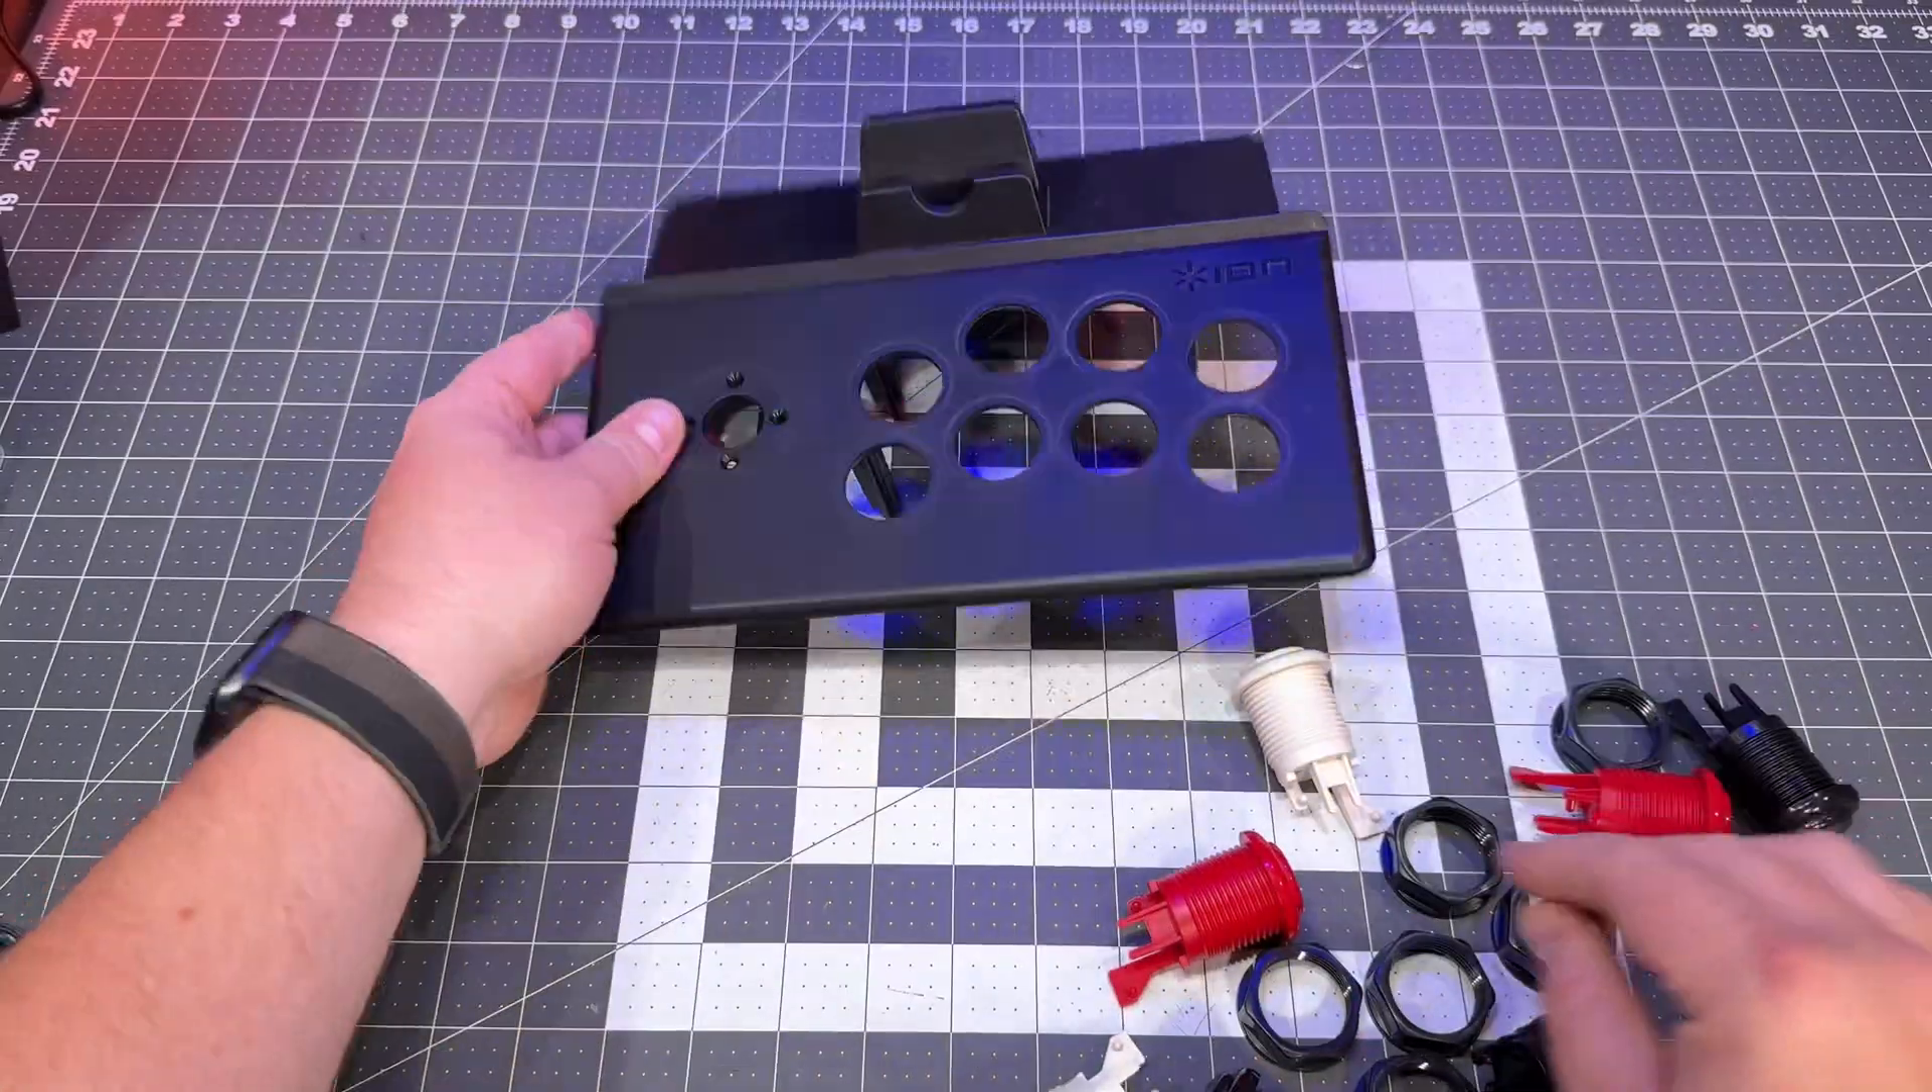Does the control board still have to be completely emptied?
No.